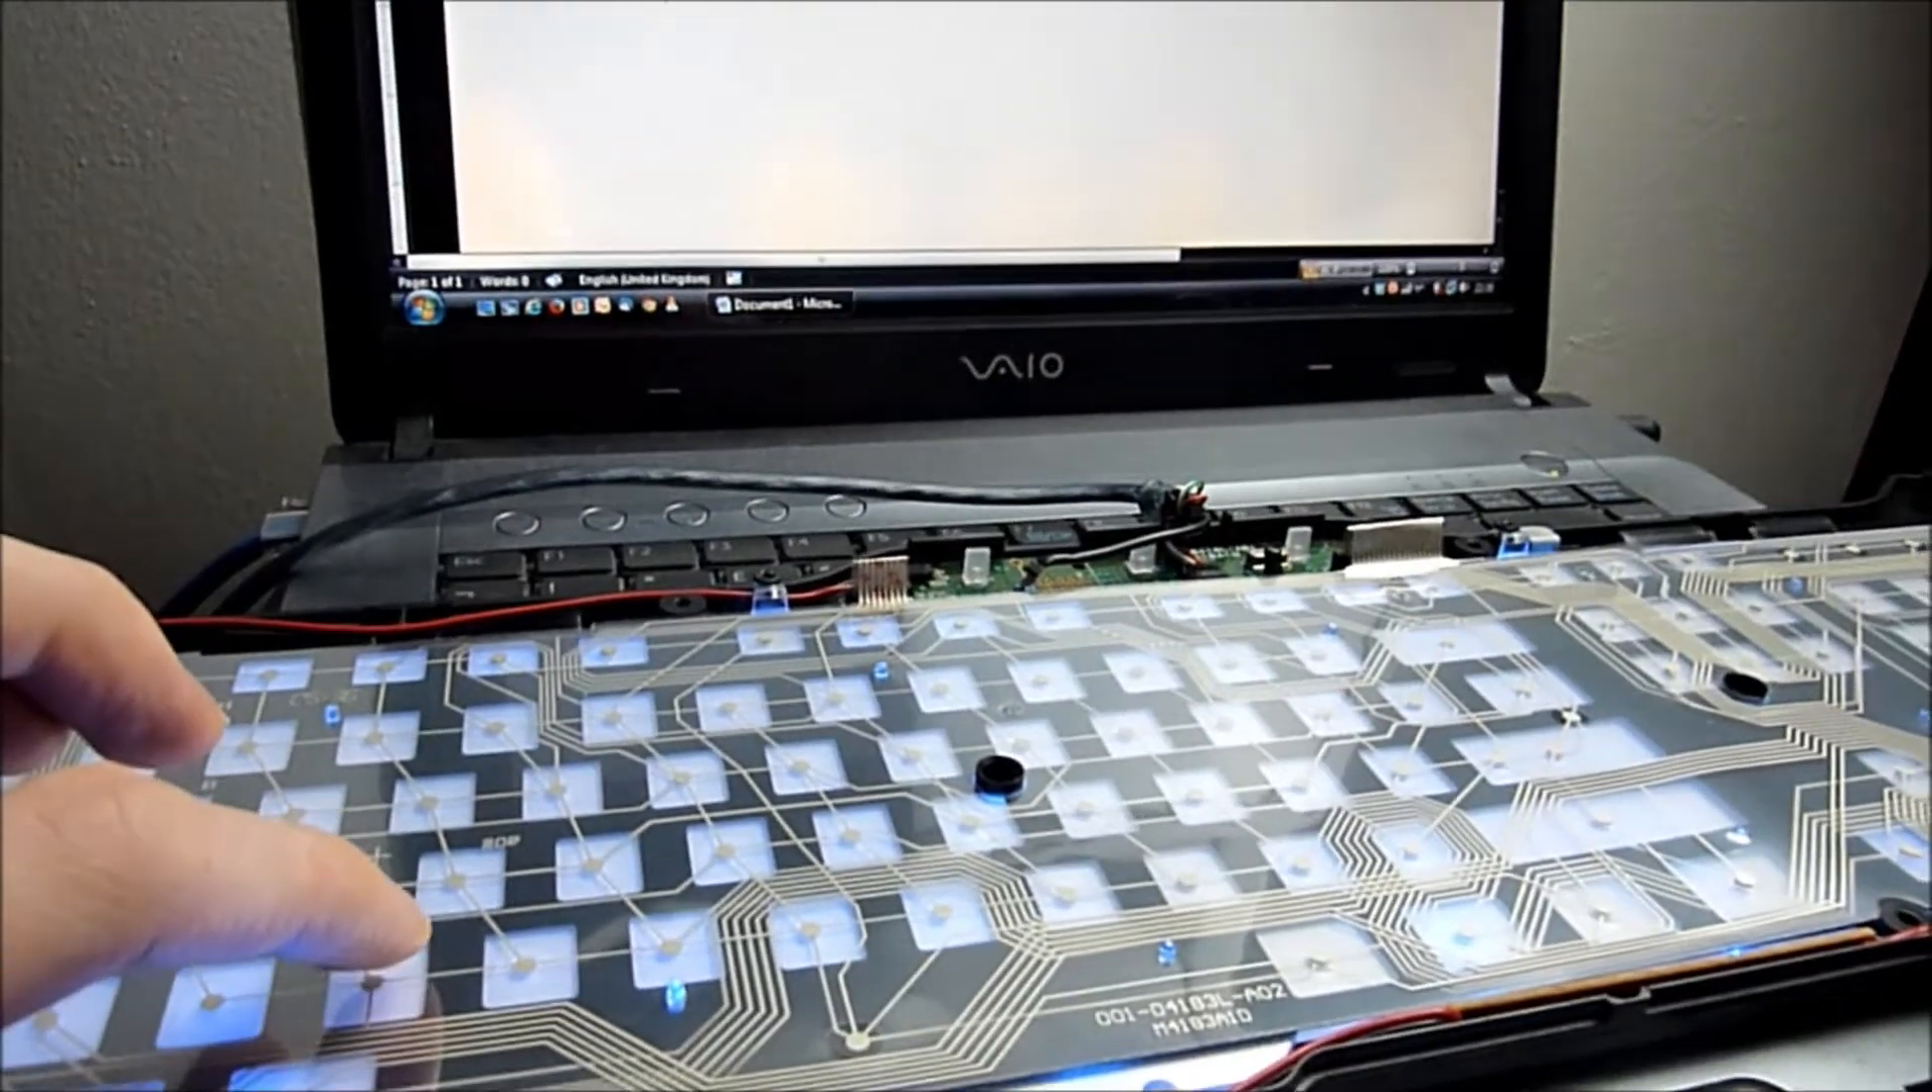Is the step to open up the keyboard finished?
Yes.